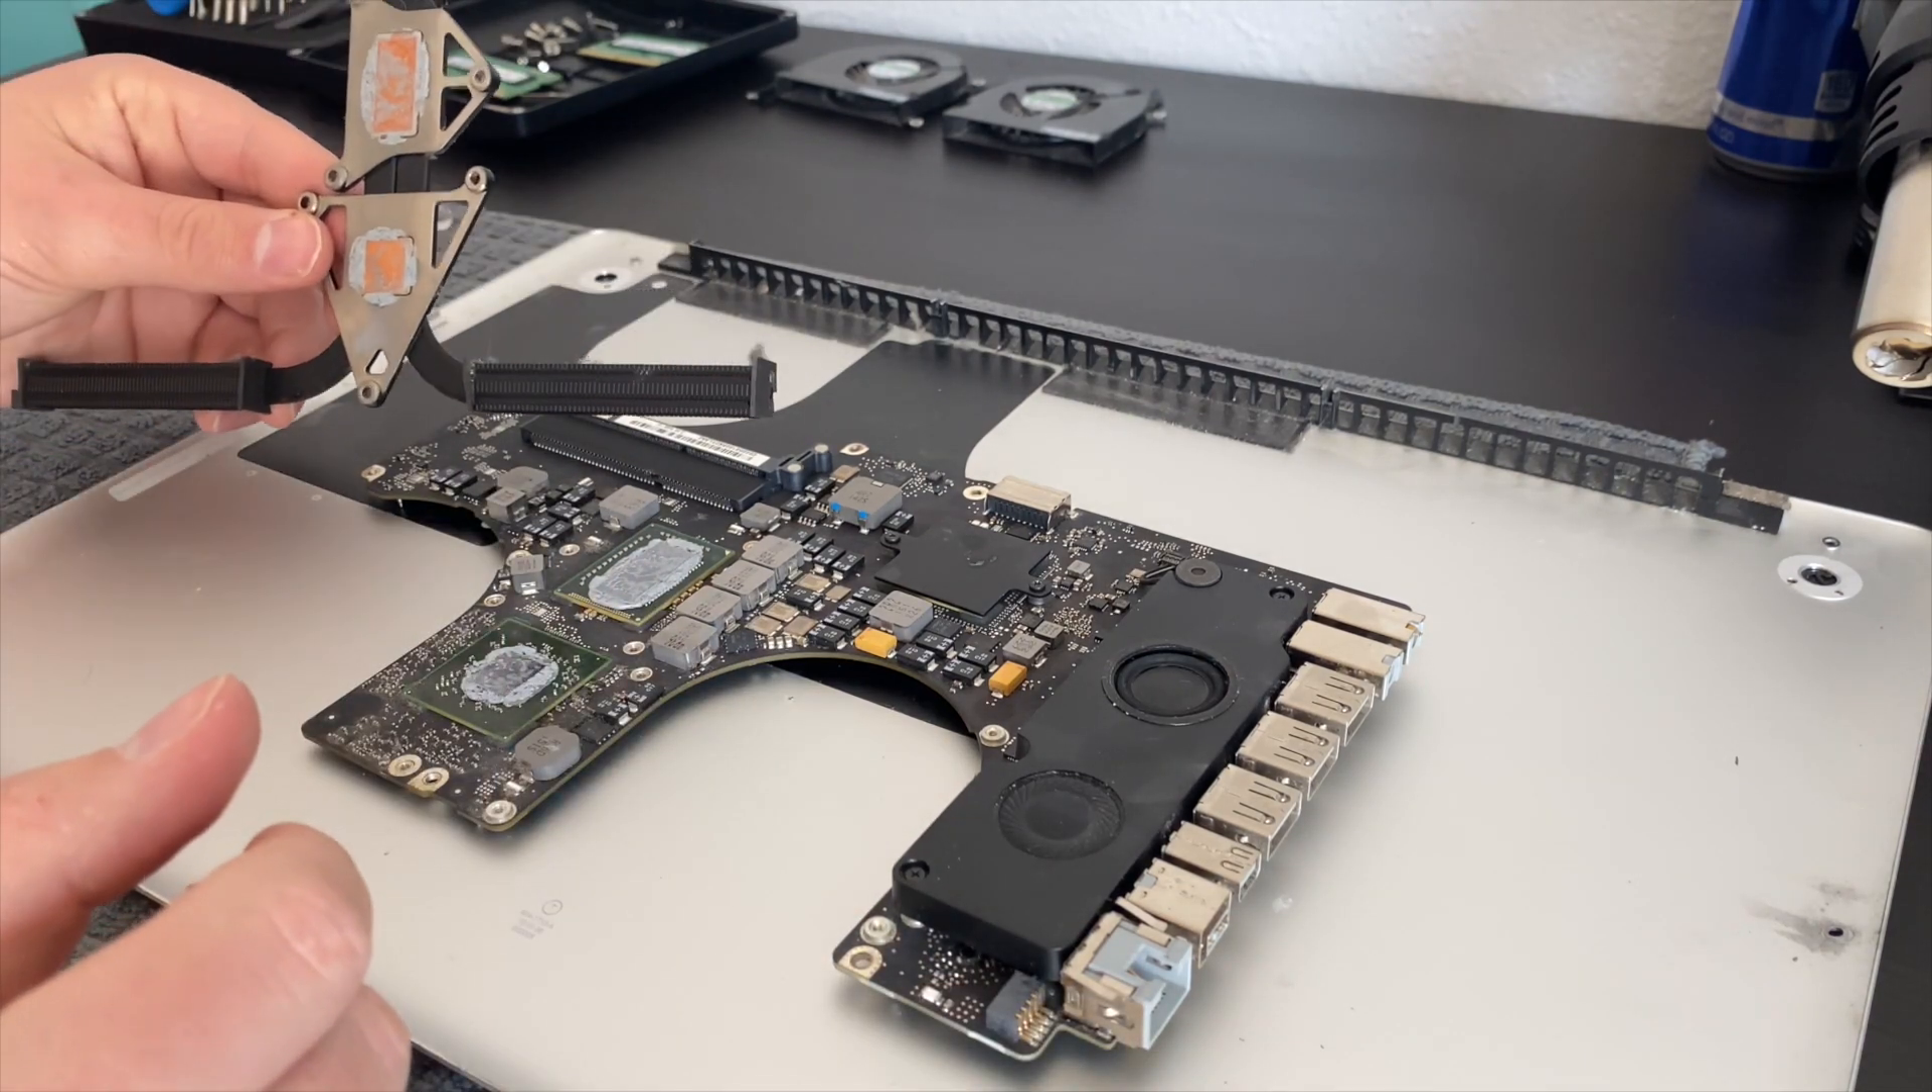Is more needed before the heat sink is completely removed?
No.